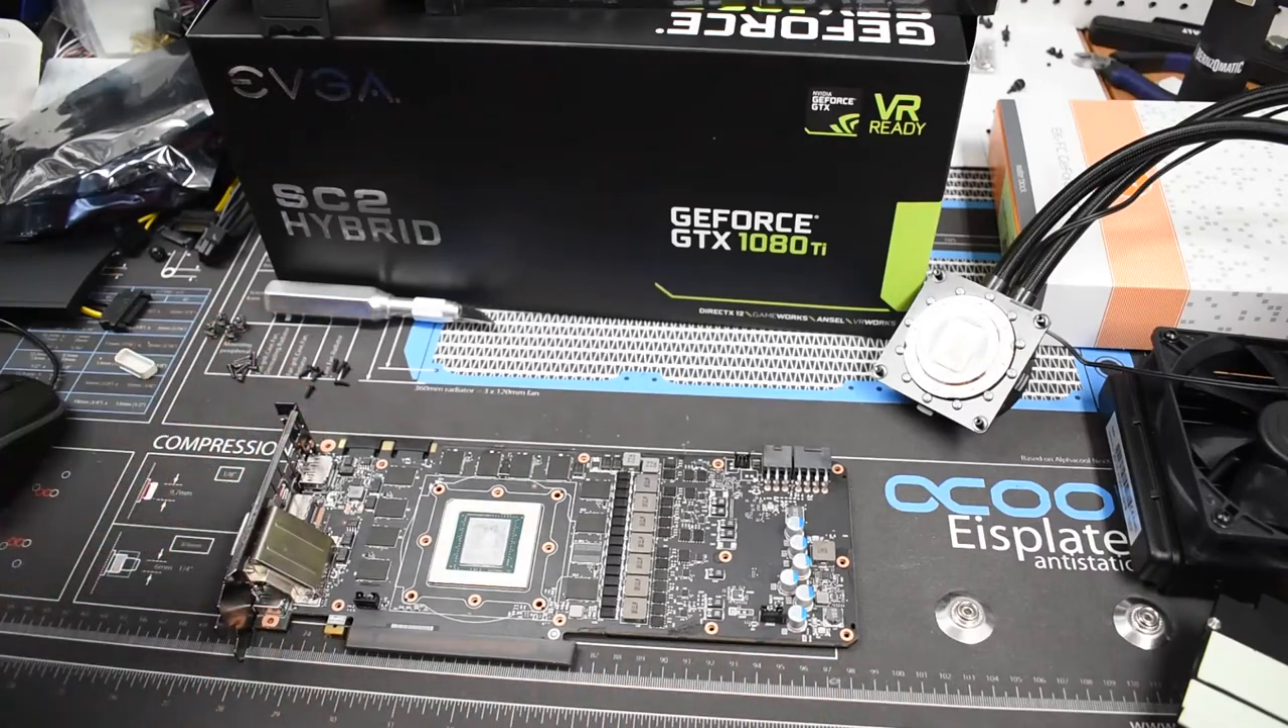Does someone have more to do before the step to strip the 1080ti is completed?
No.